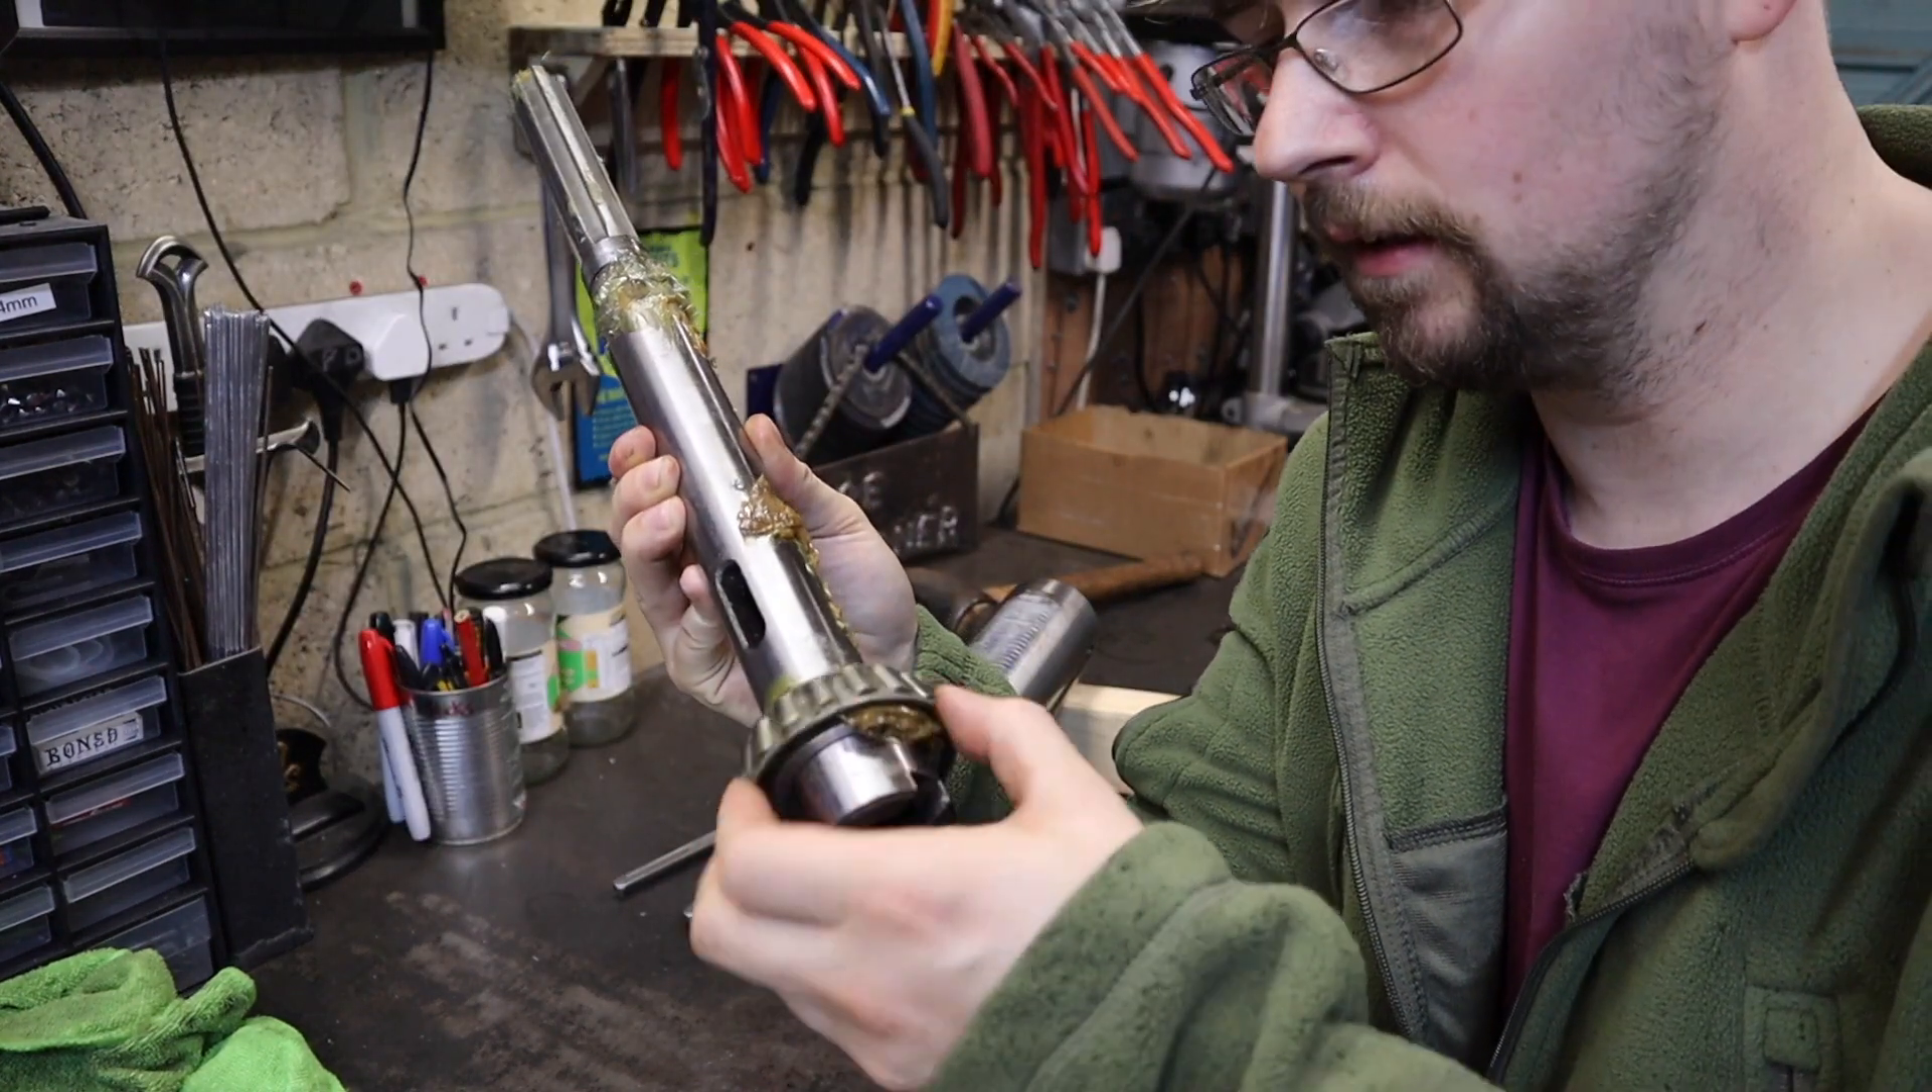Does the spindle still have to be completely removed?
No.